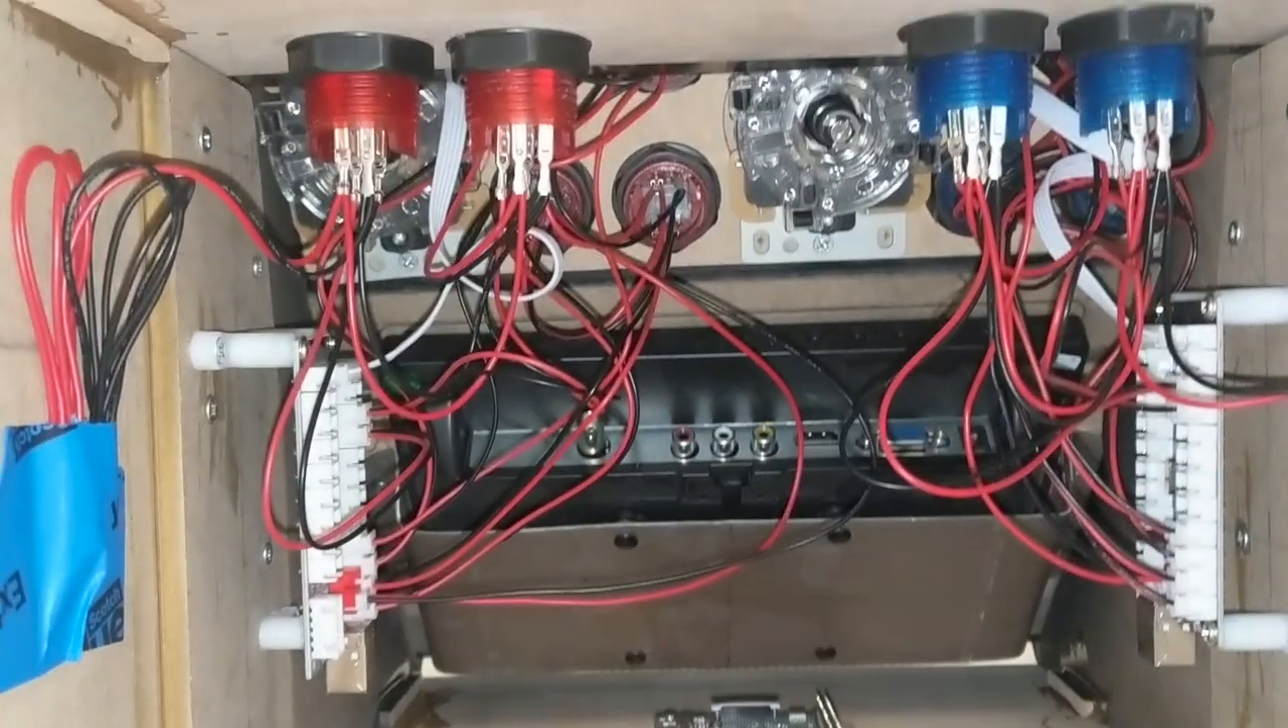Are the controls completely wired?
Yes.